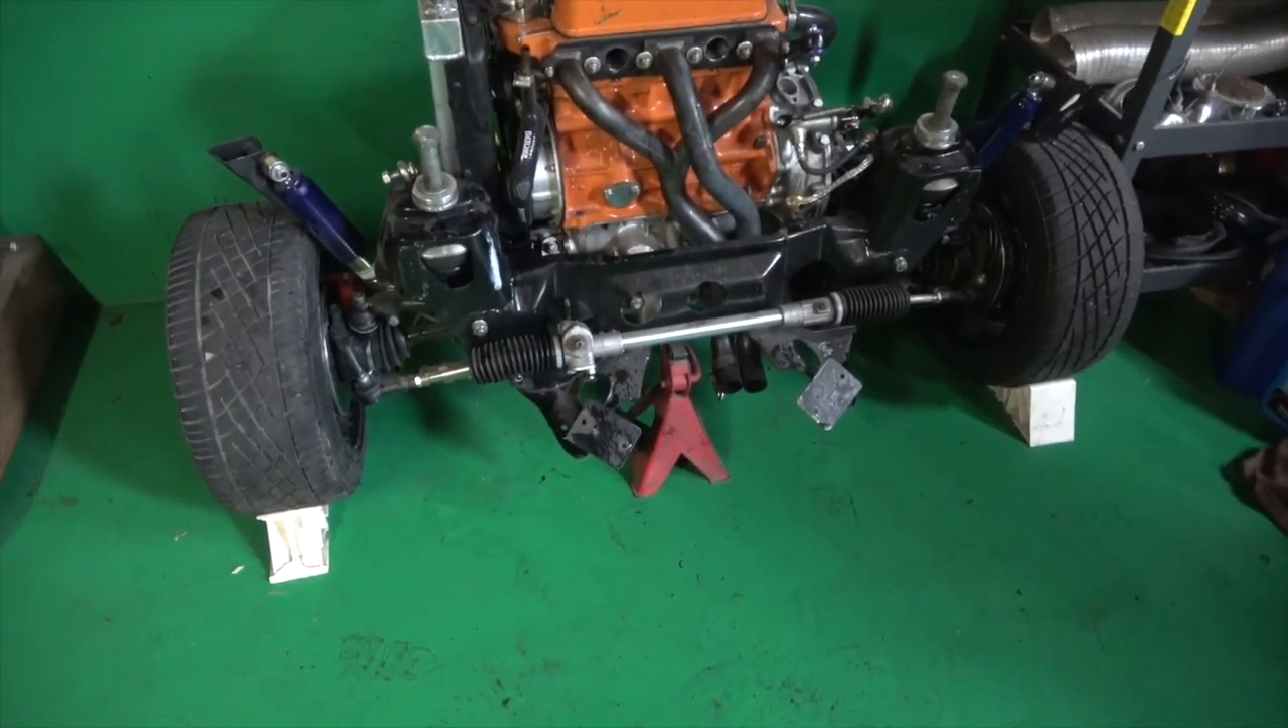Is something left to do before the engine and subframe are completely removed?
No.